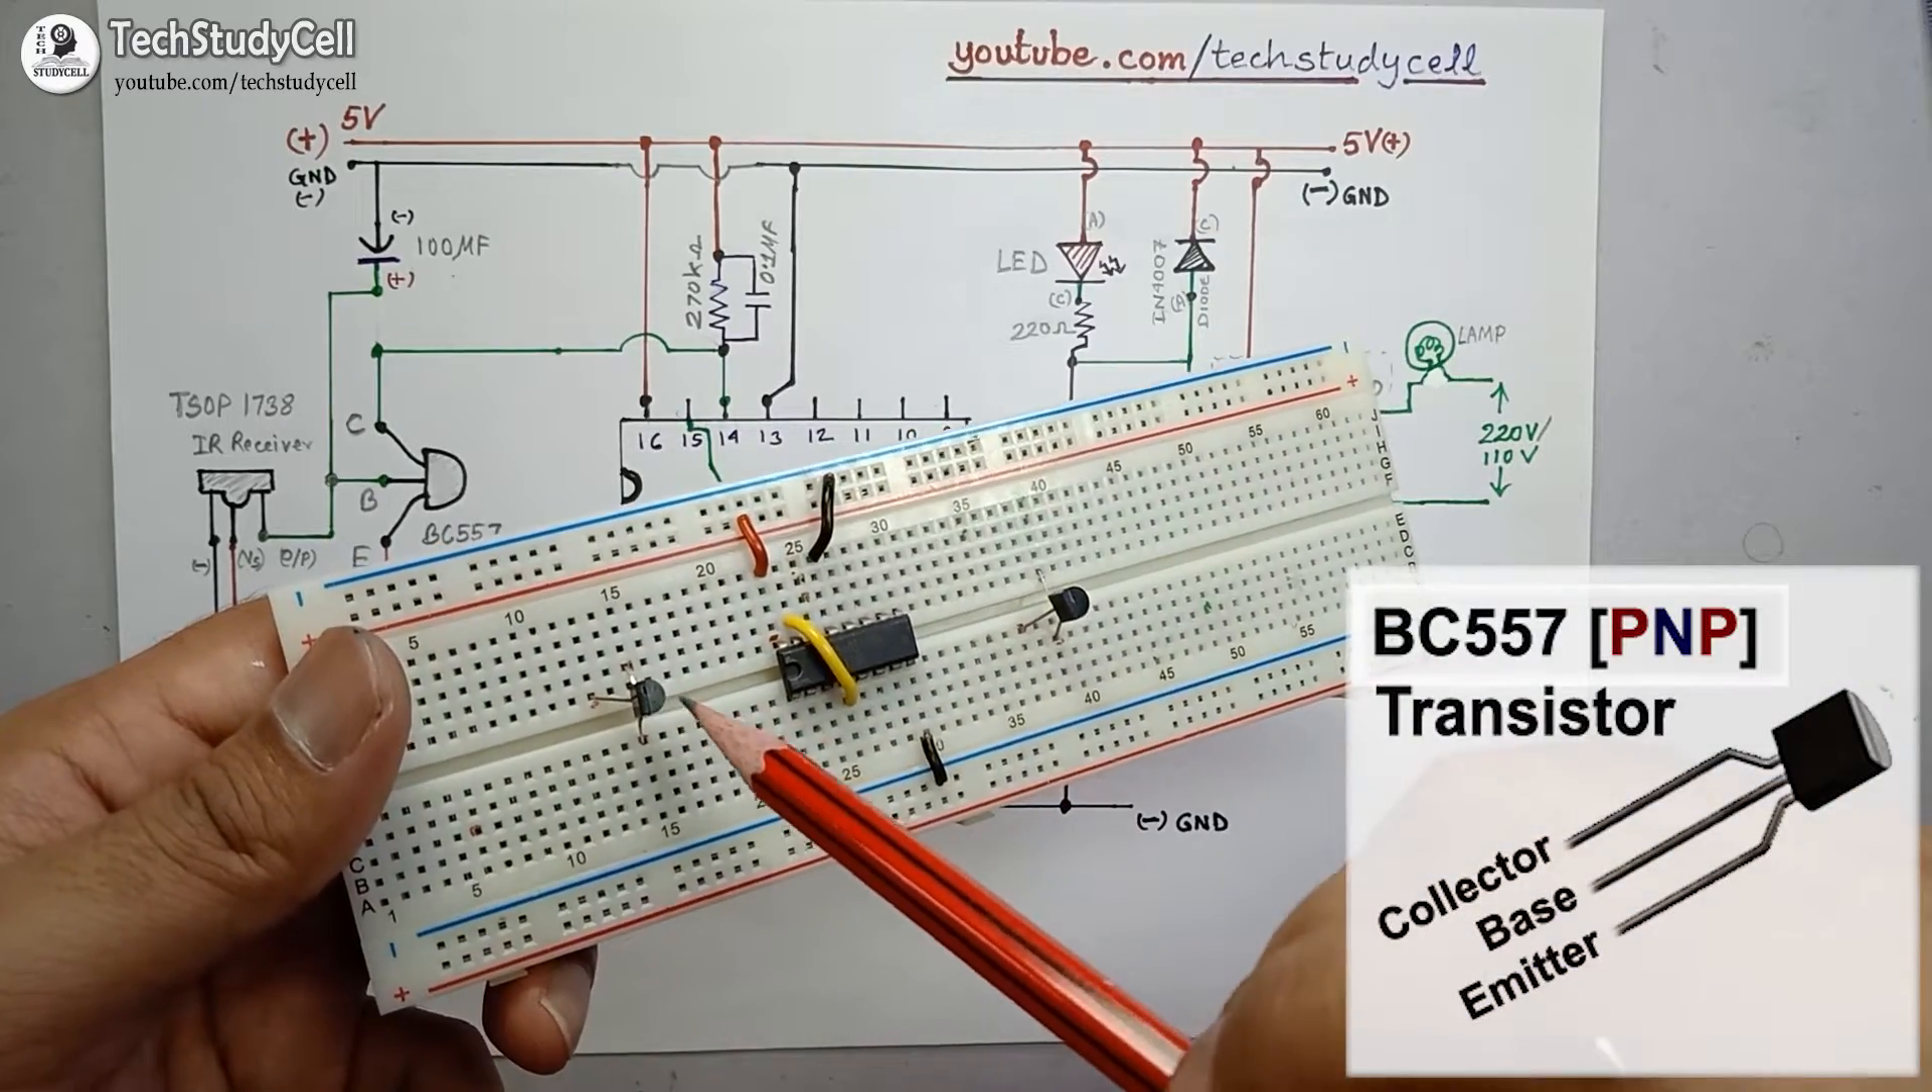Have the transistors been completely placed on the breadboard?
Yes.